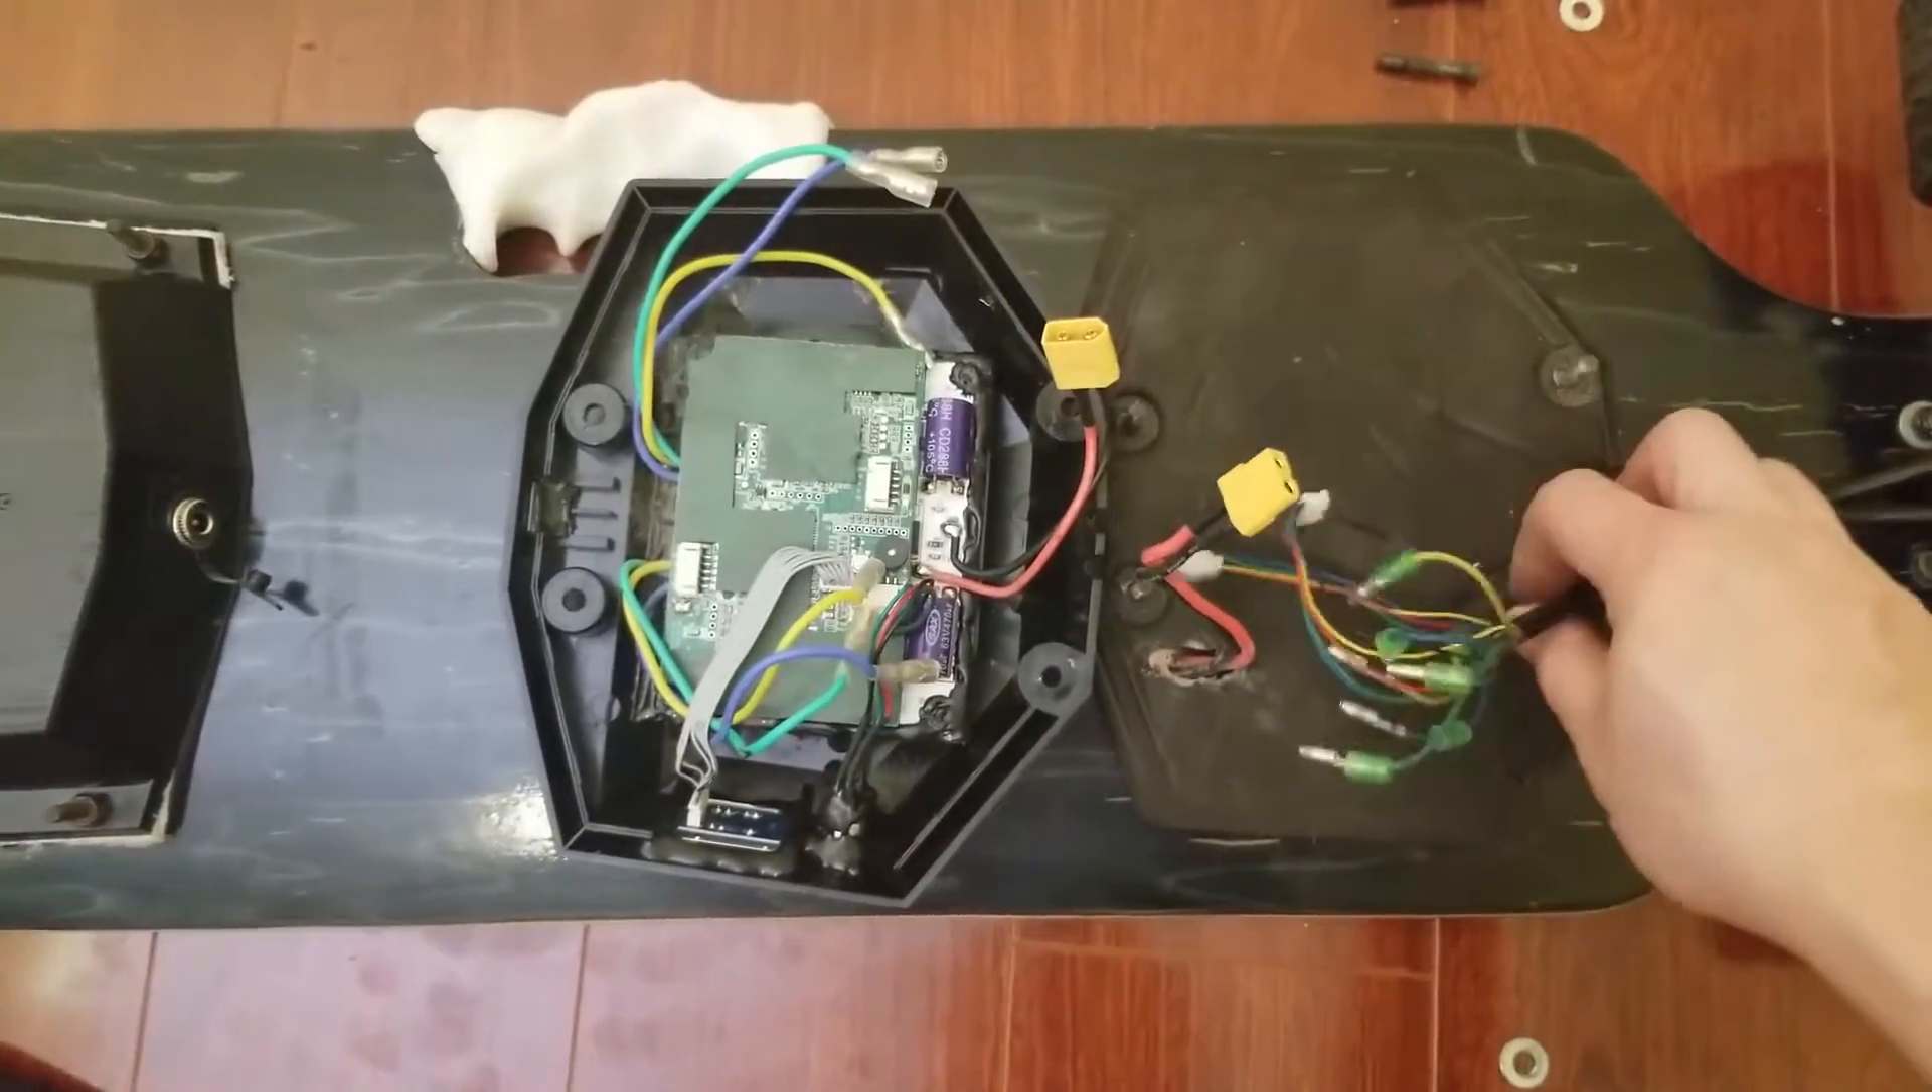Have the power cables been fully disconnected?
Yes.